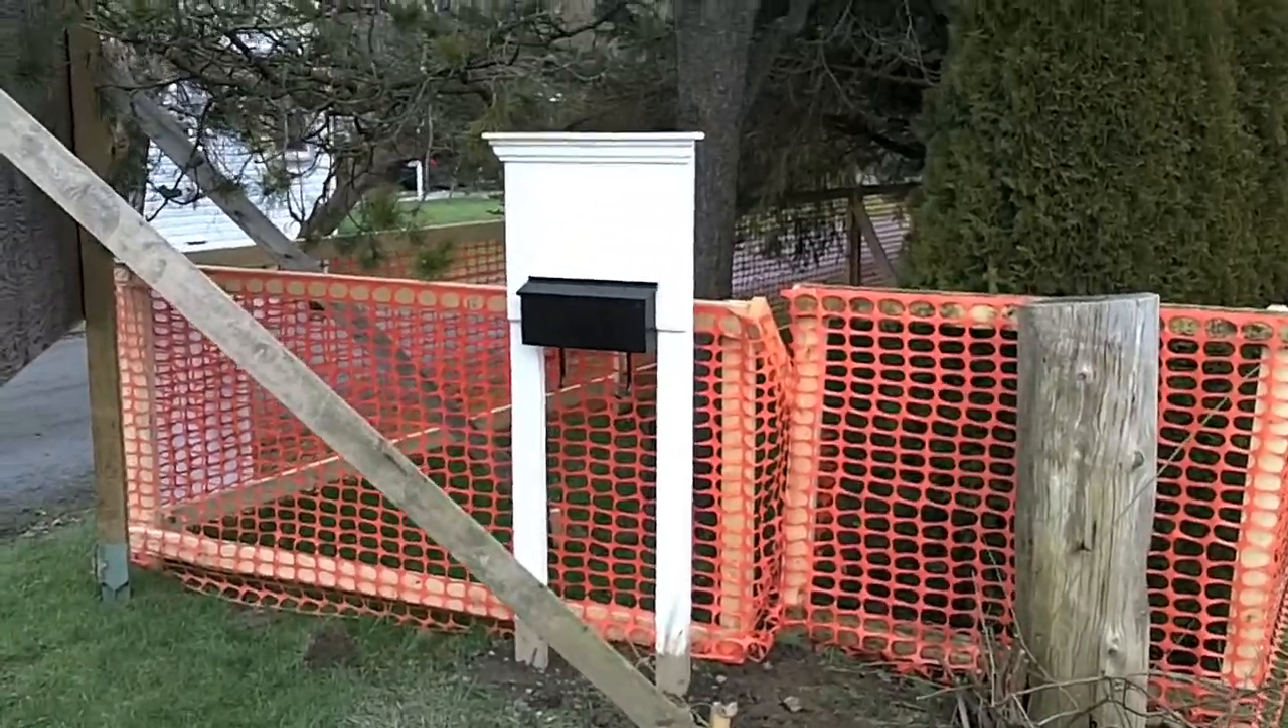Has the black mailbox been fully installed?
Yes.